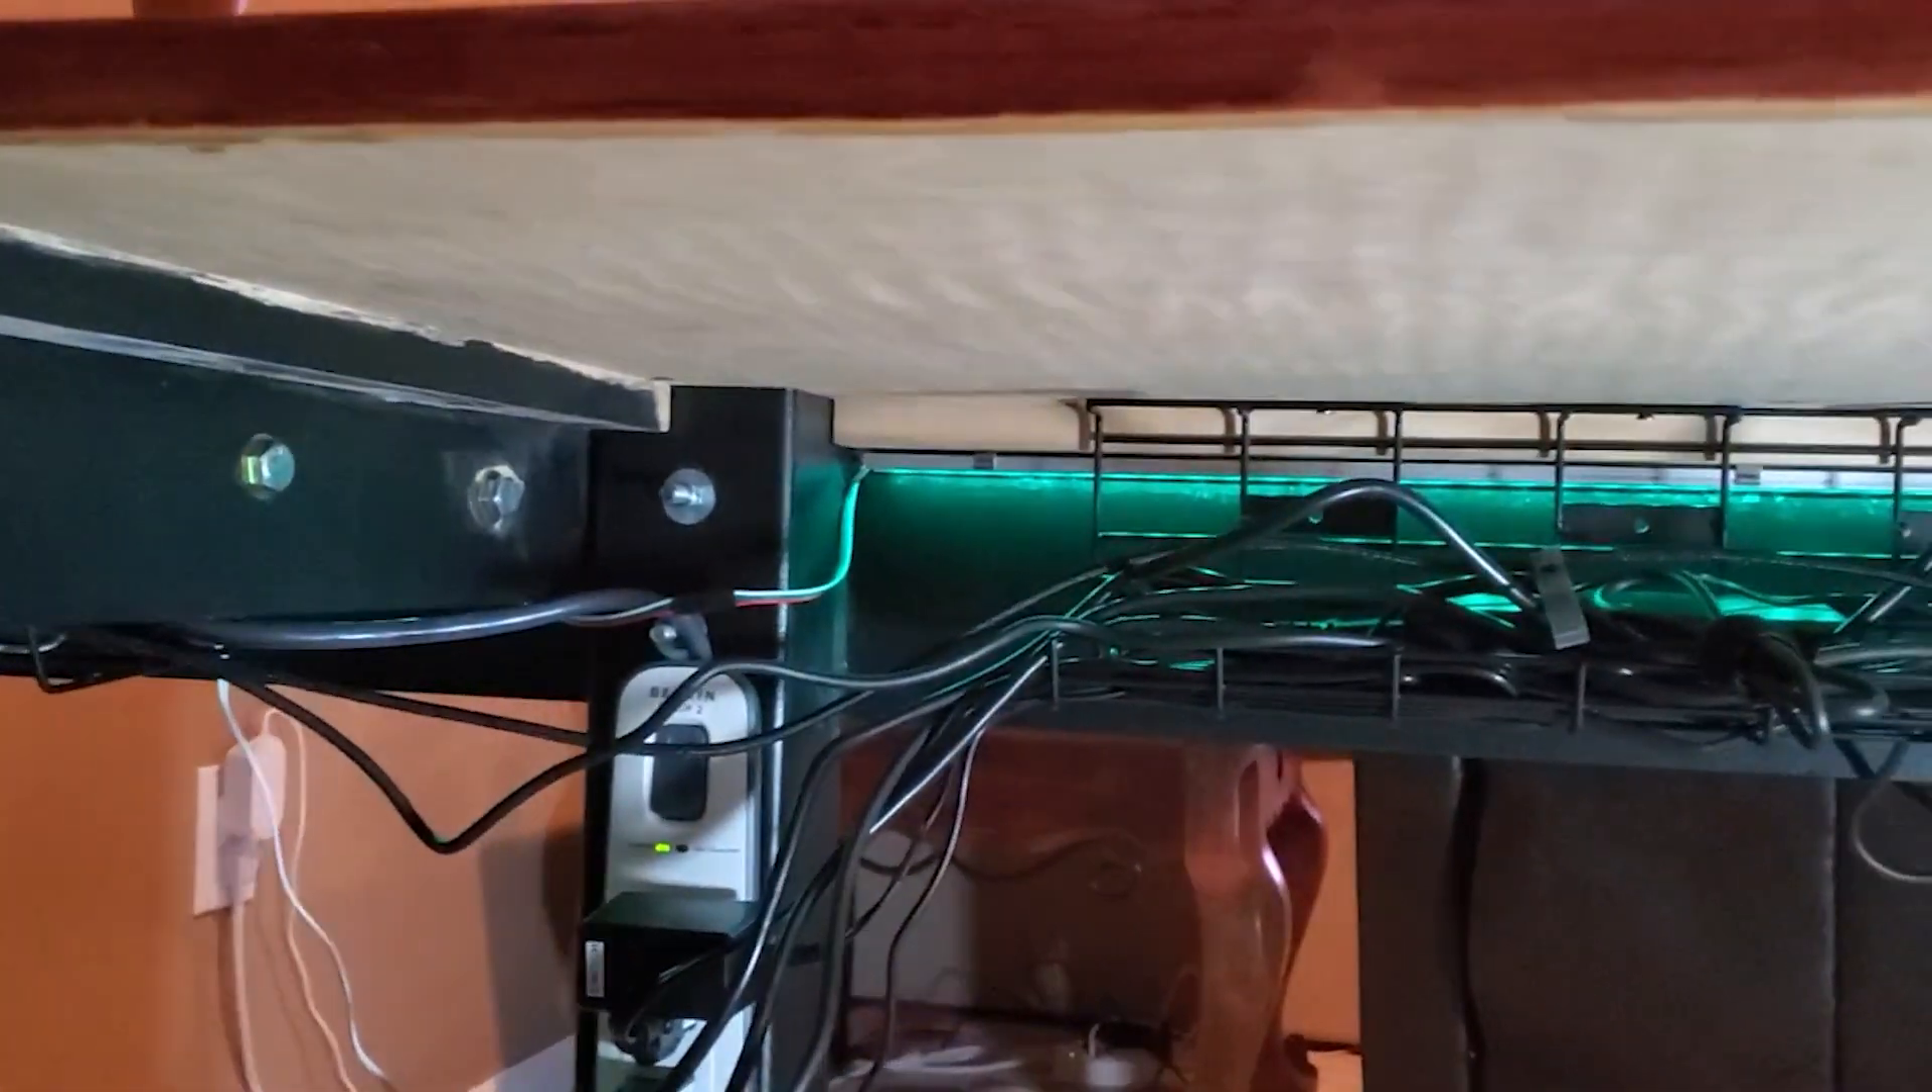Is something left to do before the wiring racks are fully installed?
No.